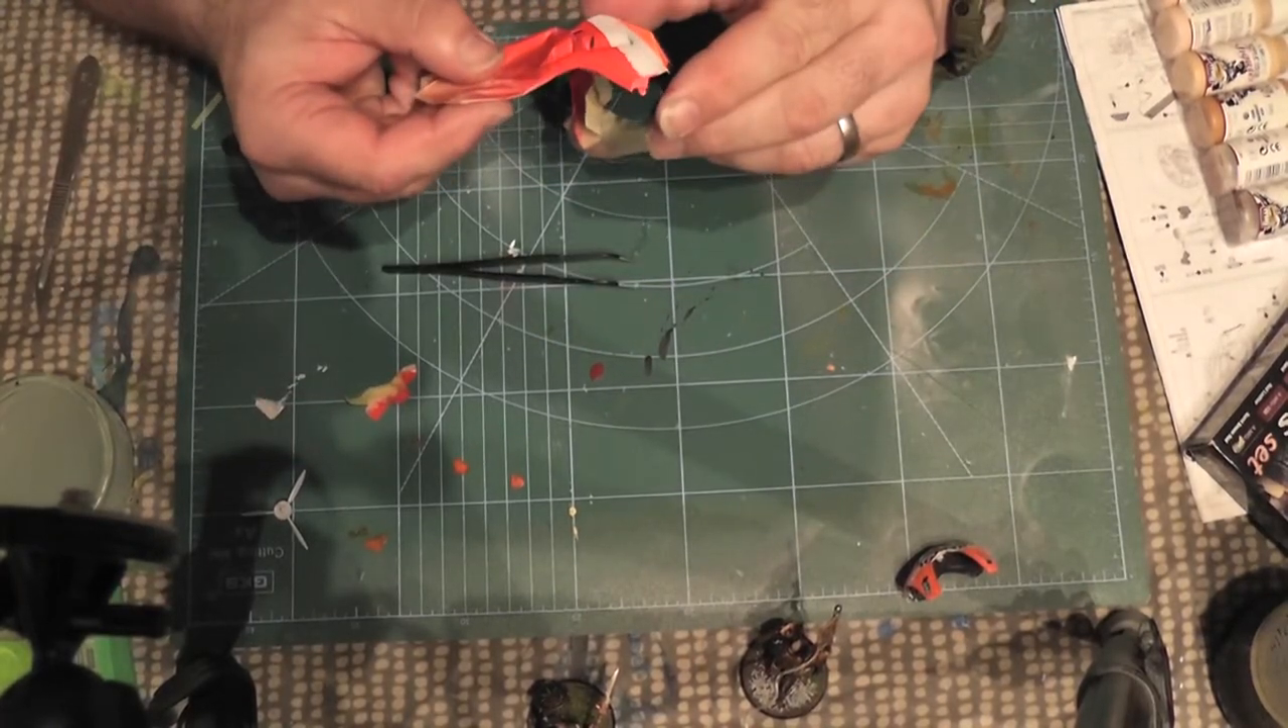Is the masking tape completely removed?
No.